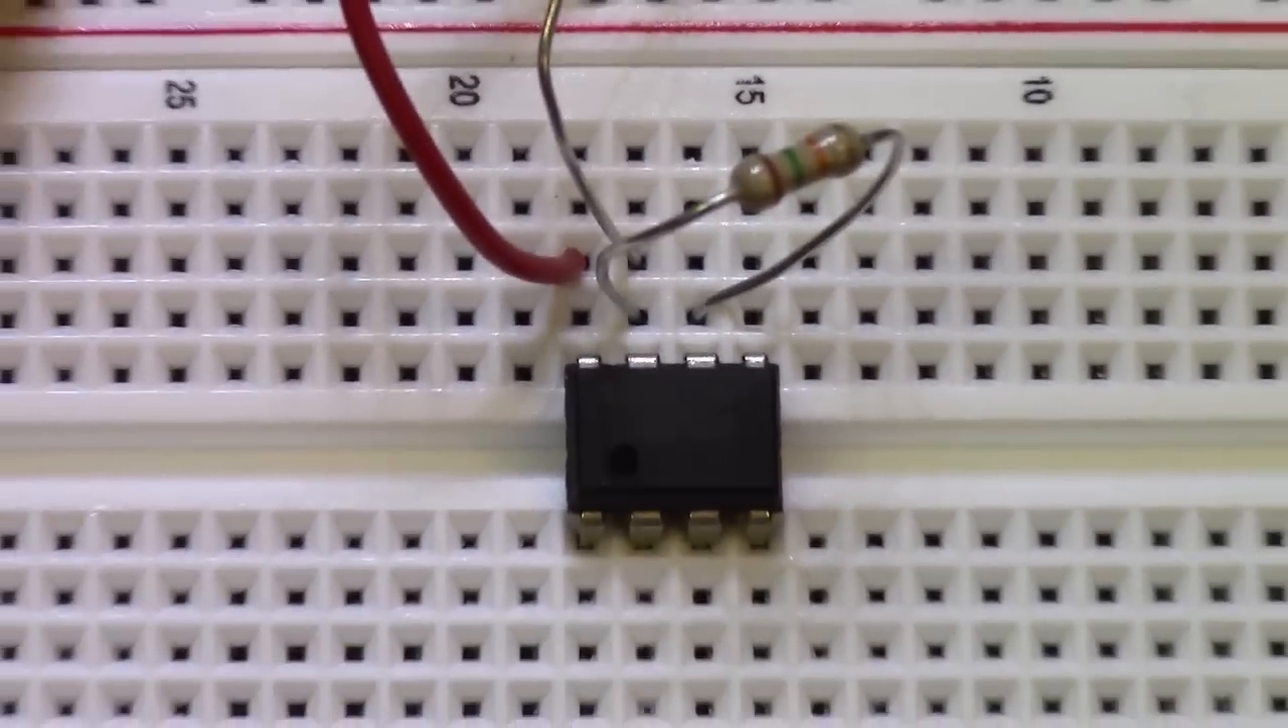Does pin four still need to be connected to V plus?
Yes.